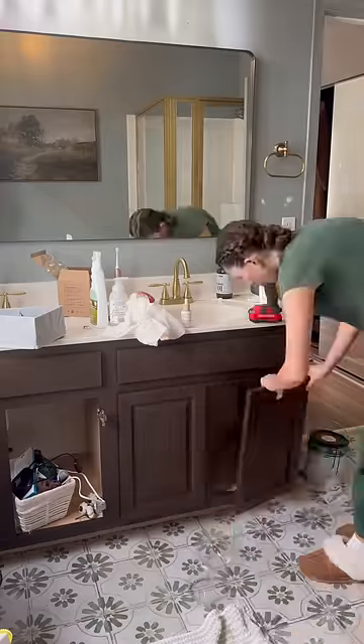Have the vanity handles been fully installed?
No.